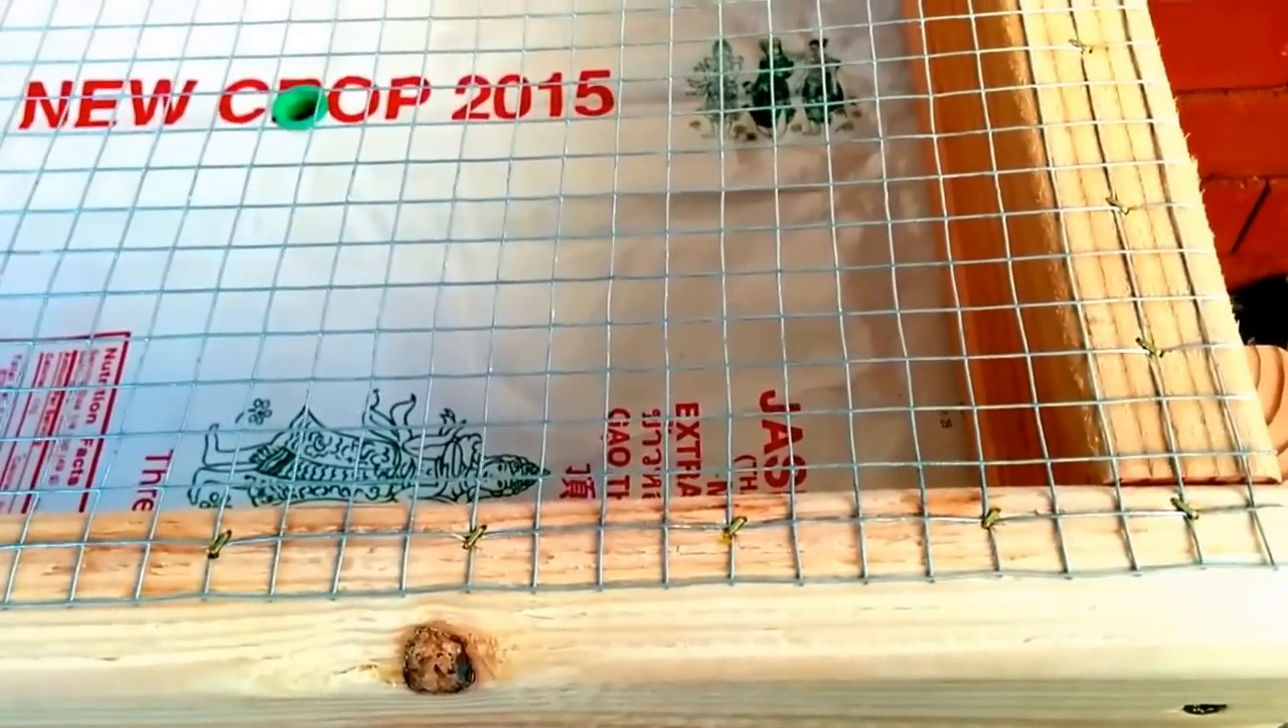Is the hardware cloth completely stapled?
Yes.